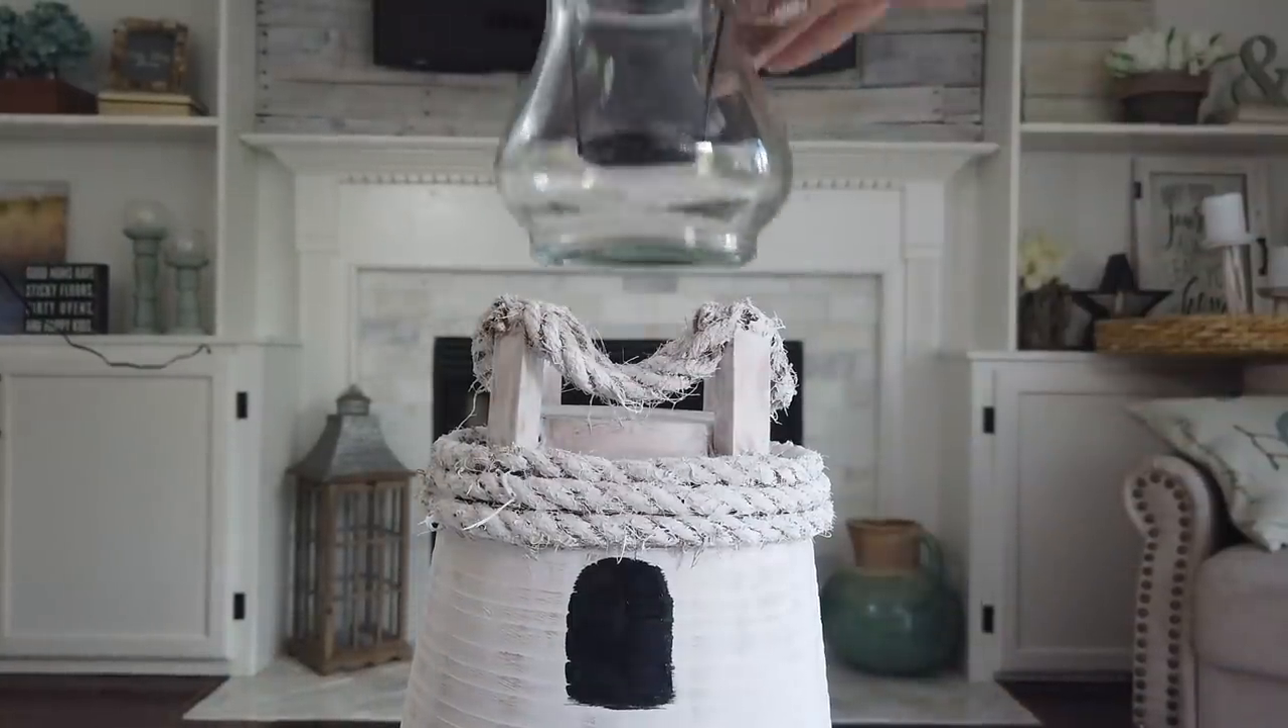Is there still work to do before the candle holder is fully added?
Yes.